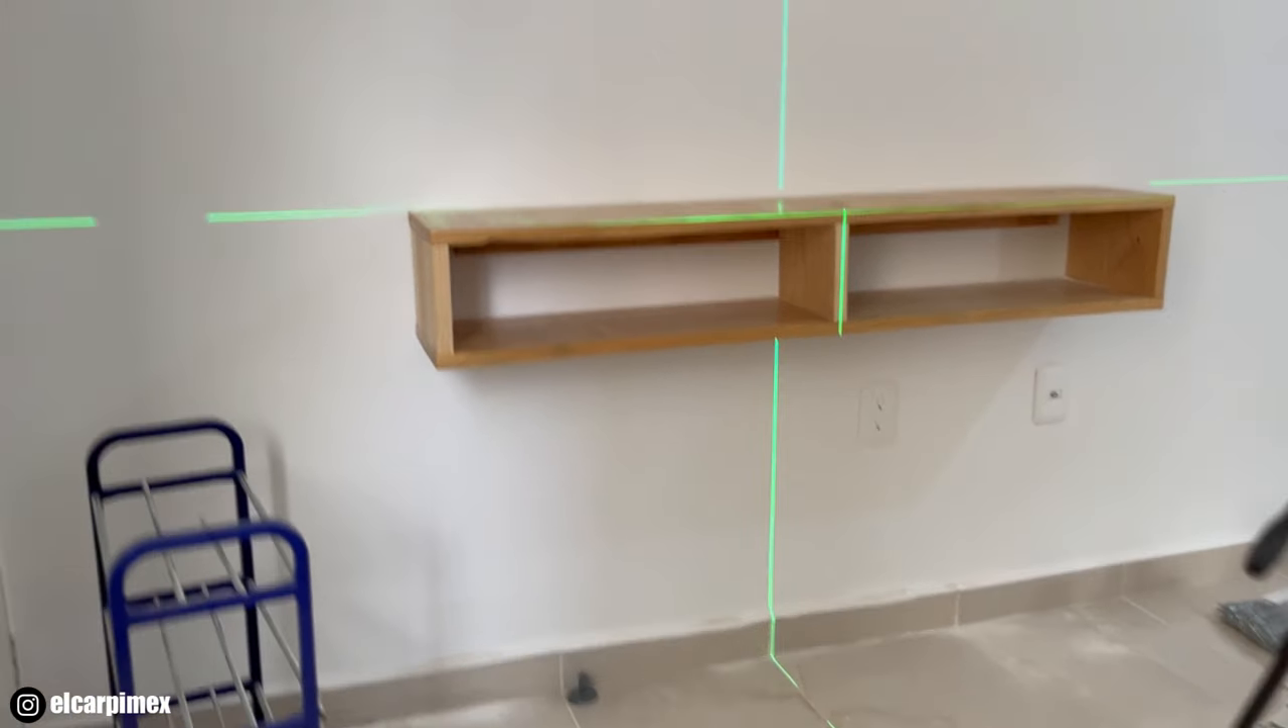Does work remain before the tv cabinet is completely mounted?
No.